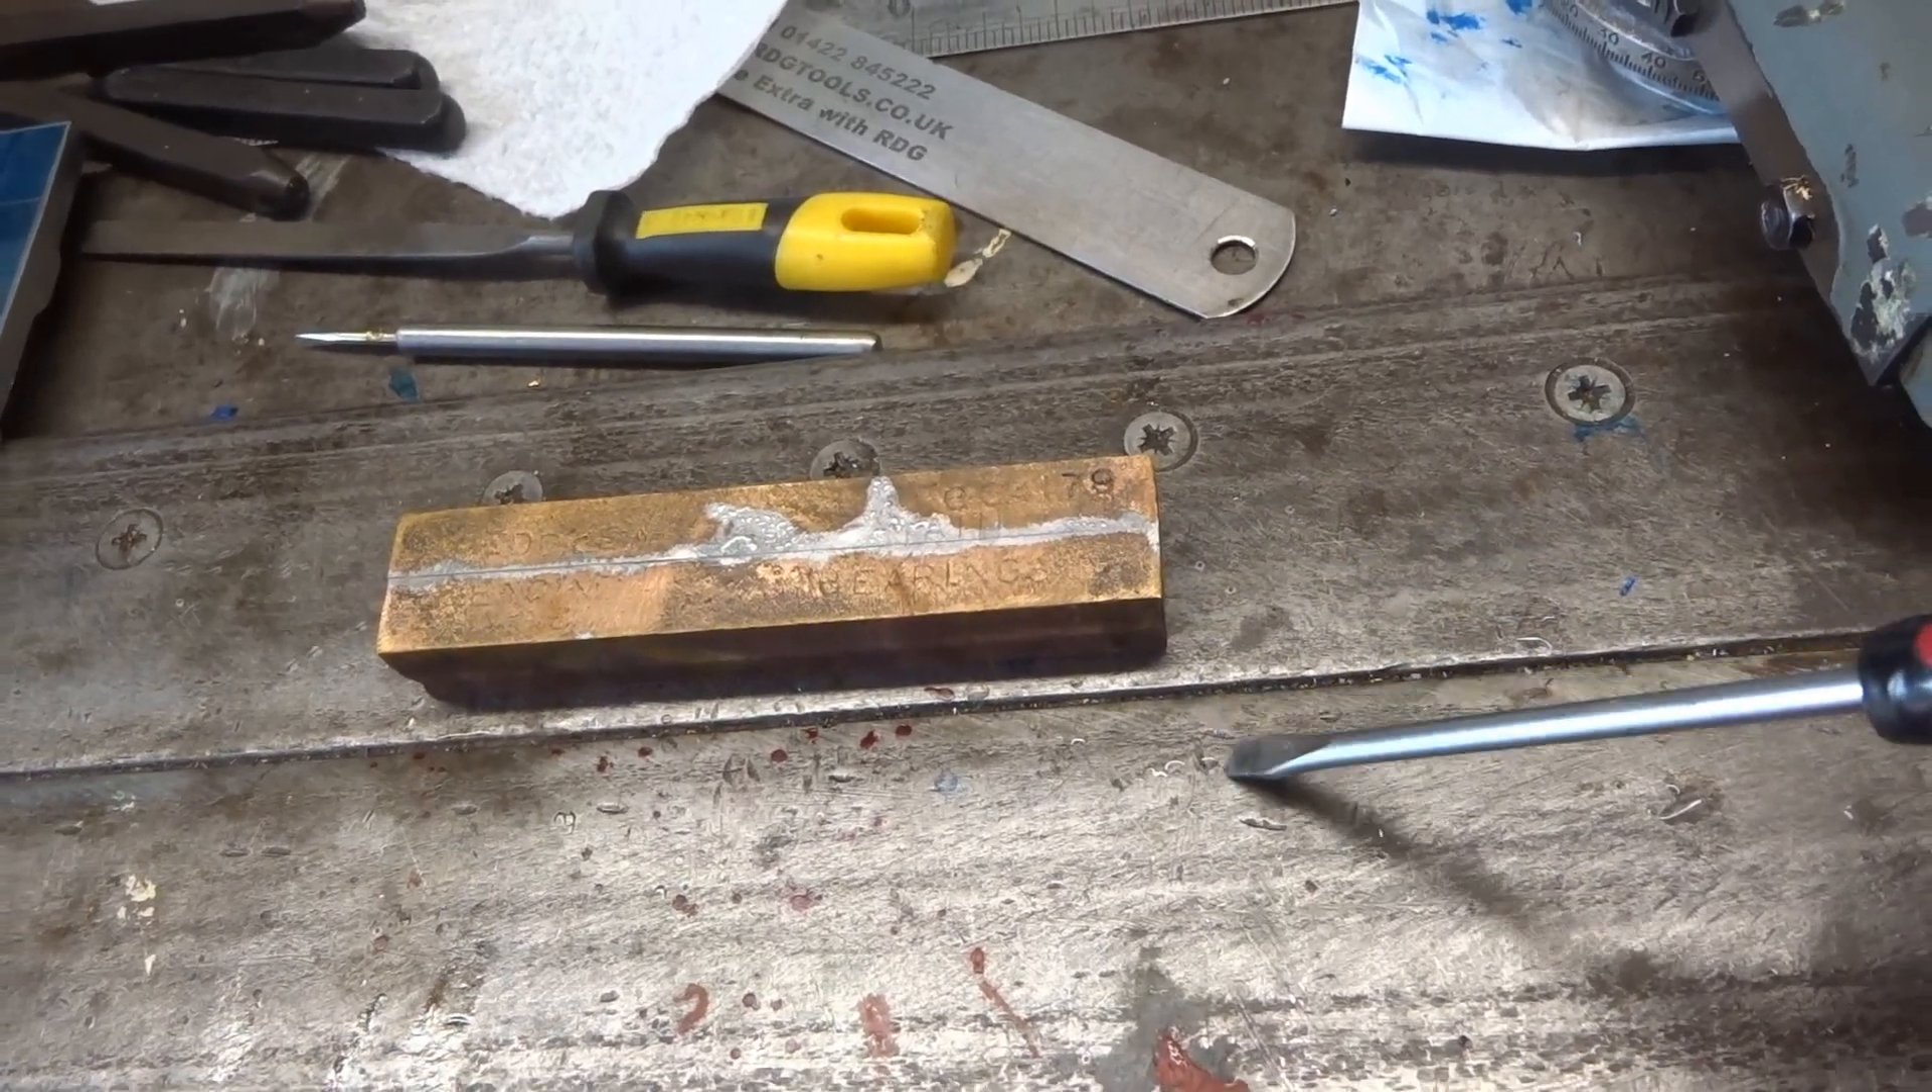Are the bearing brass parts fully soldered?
Yes.